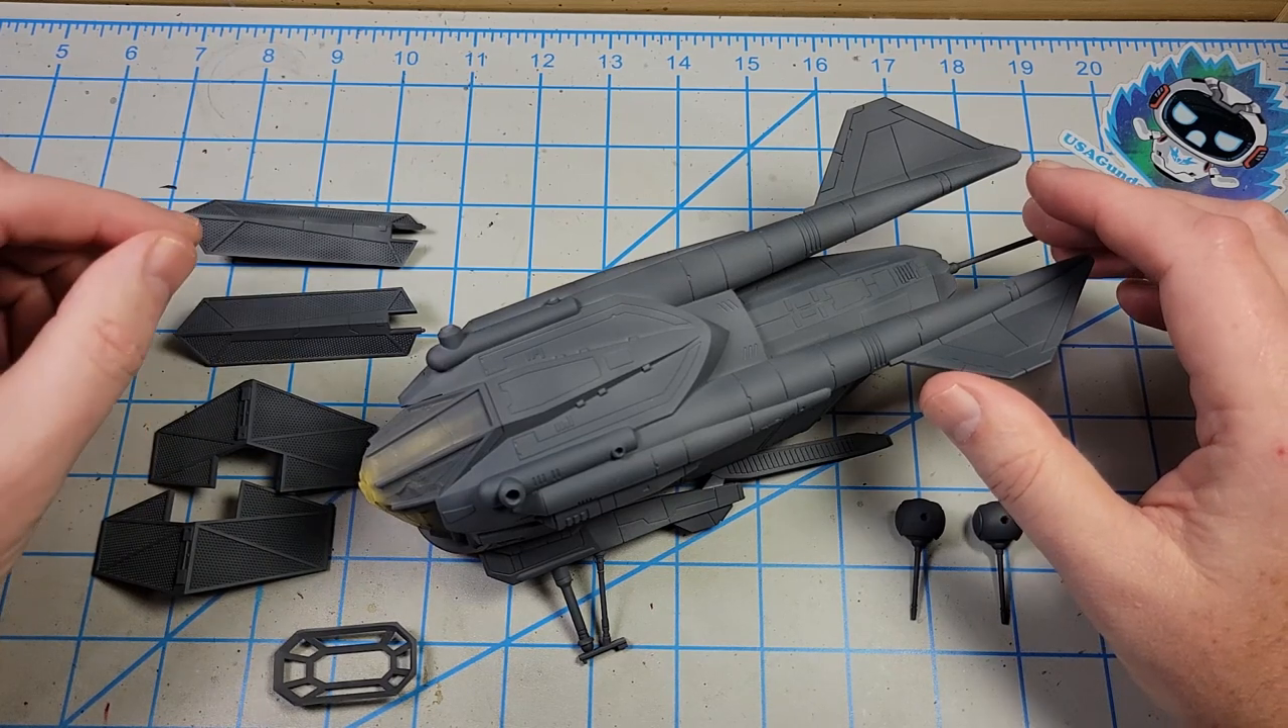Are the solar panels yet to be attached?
Yes.